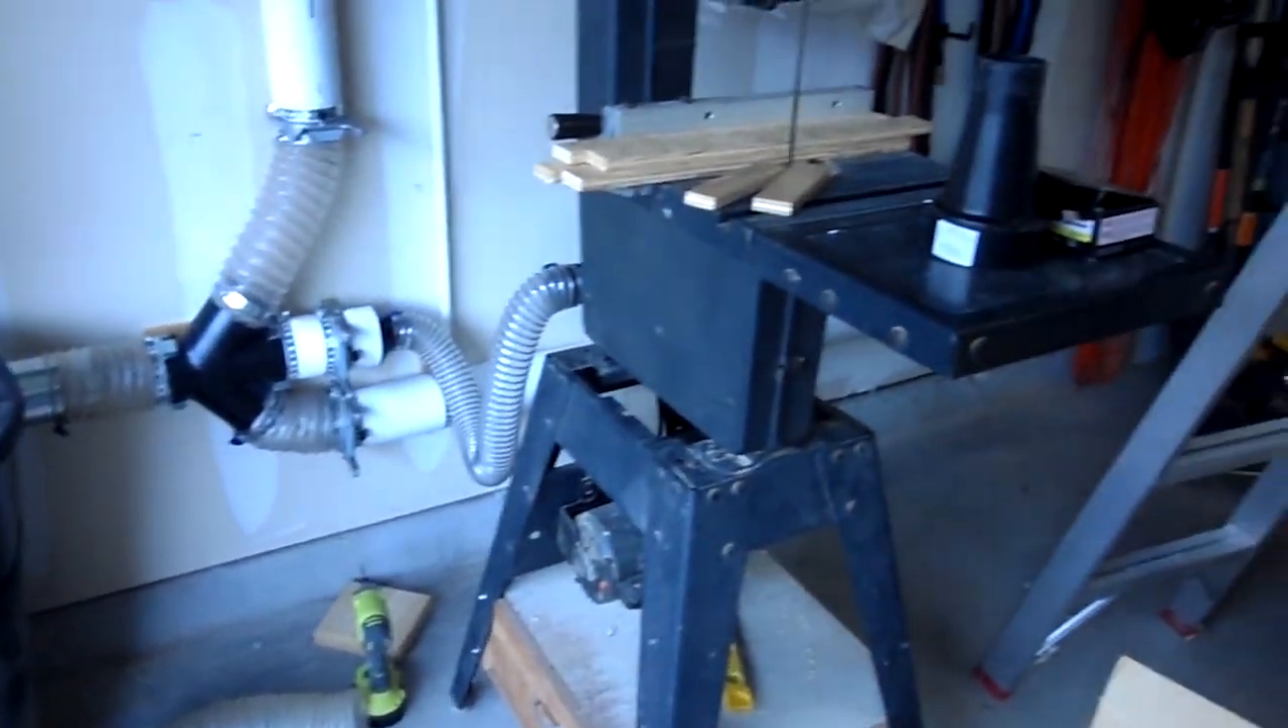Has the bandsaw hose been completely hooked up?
Yes.